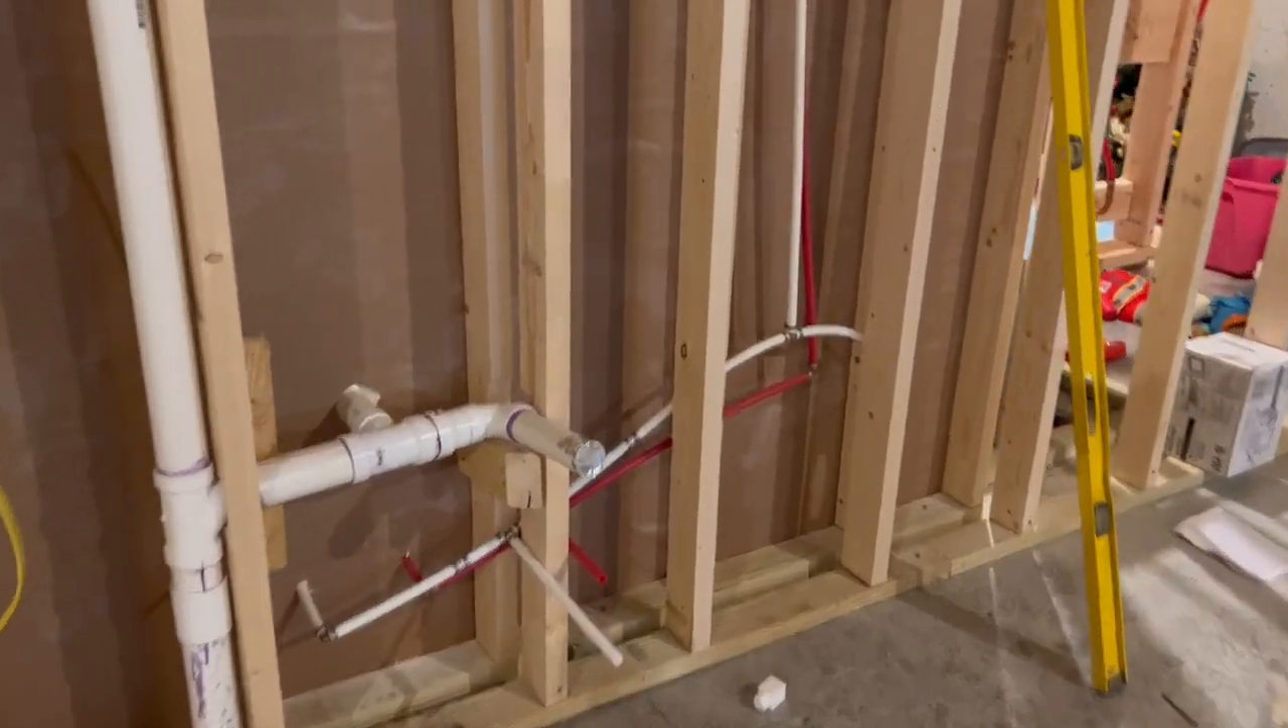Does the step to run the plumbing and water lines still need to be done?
No.